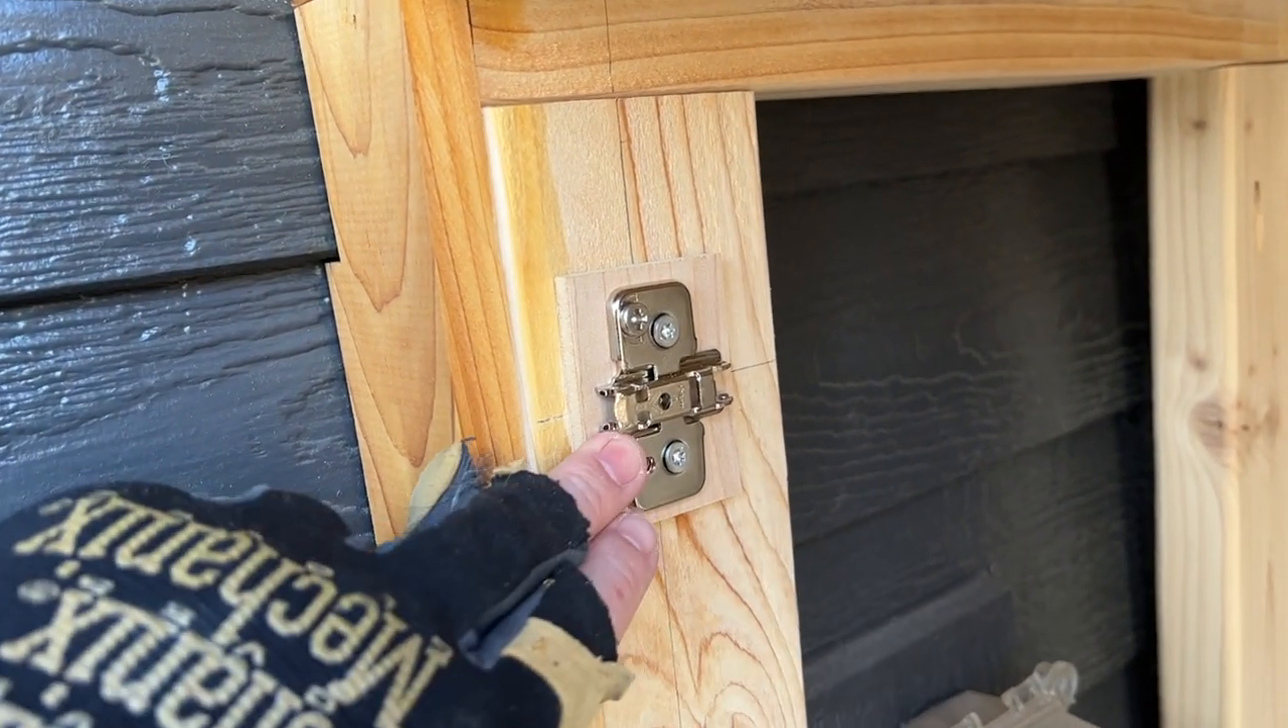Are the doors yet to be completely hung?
Yes.